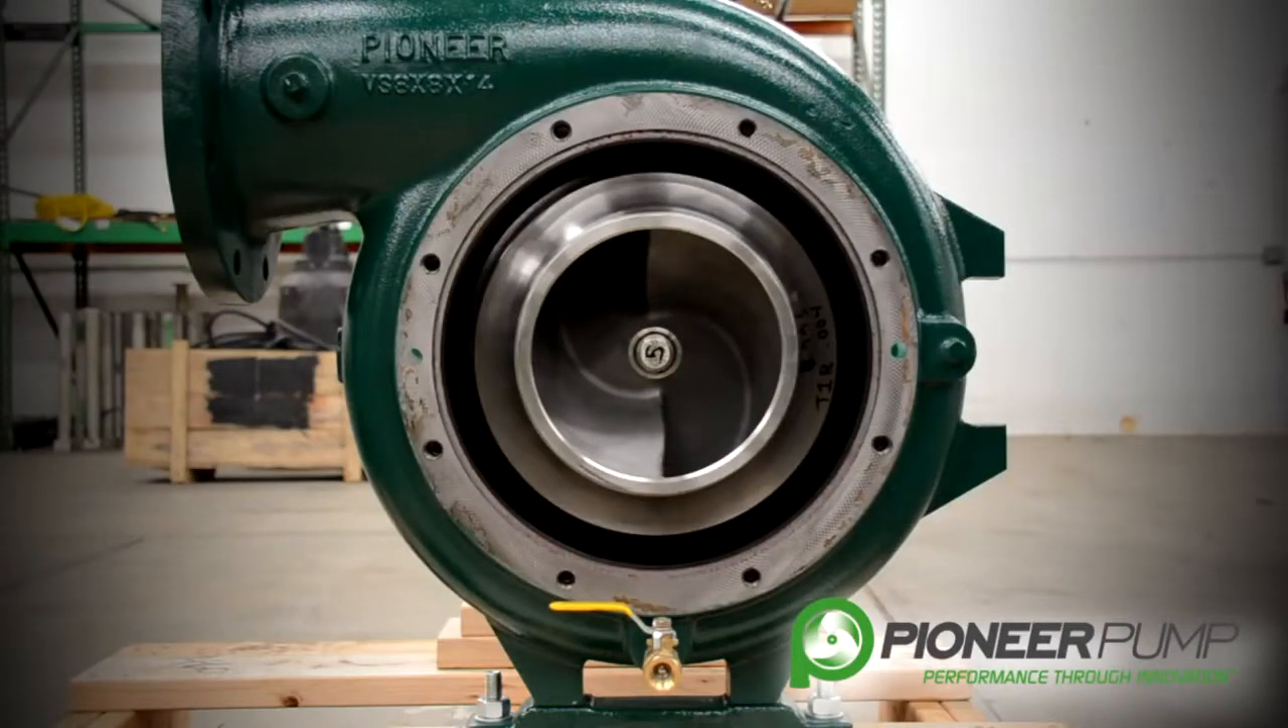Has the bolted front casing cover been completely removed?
Yes.